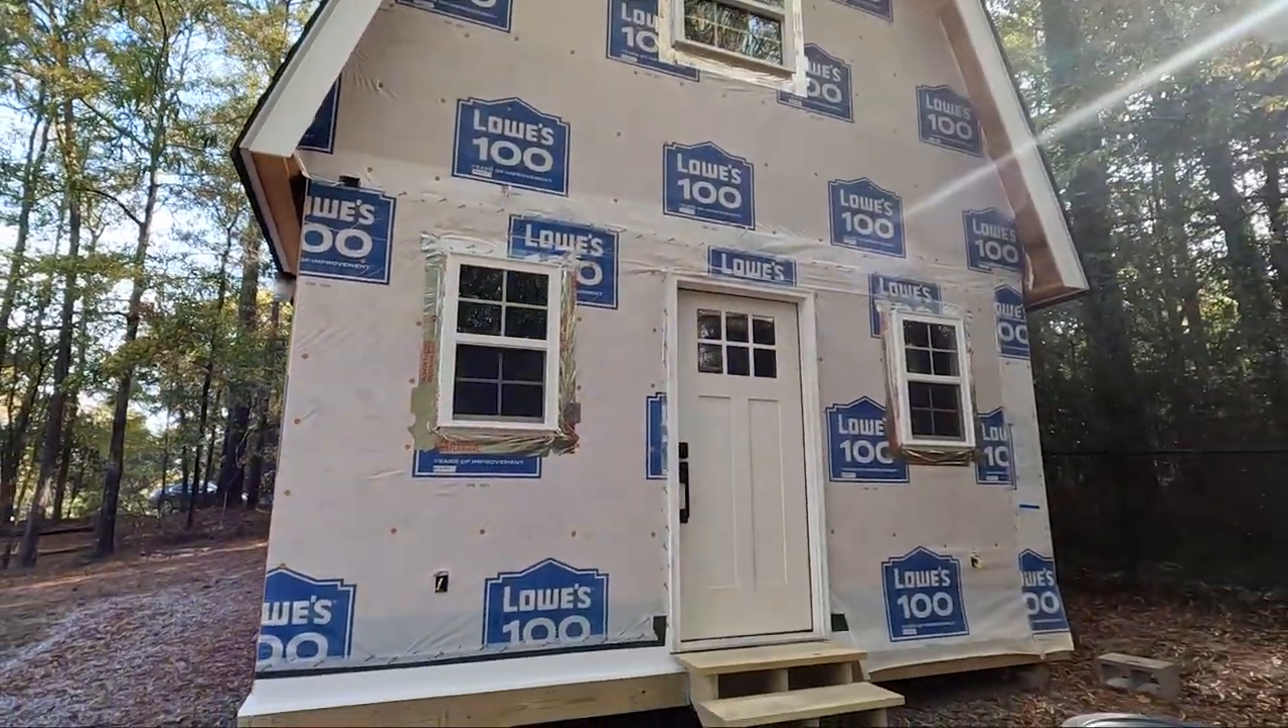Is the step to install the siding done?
No.